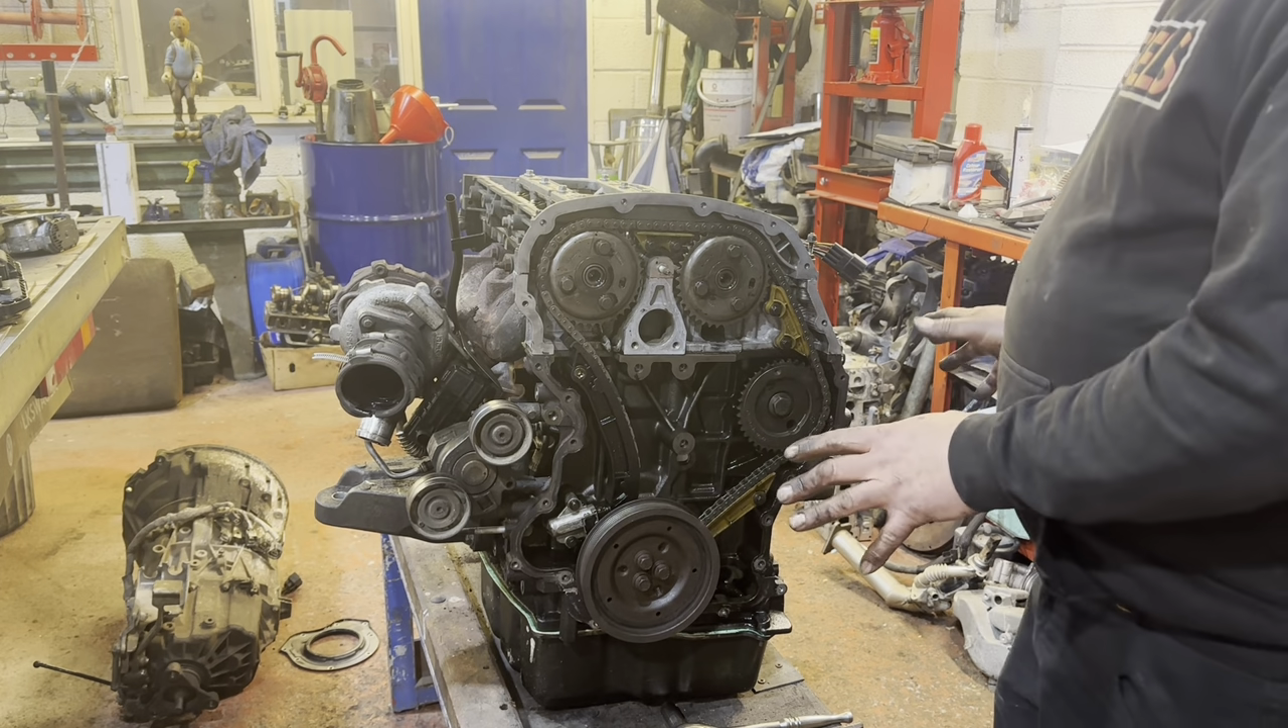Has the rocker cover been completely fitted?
No.